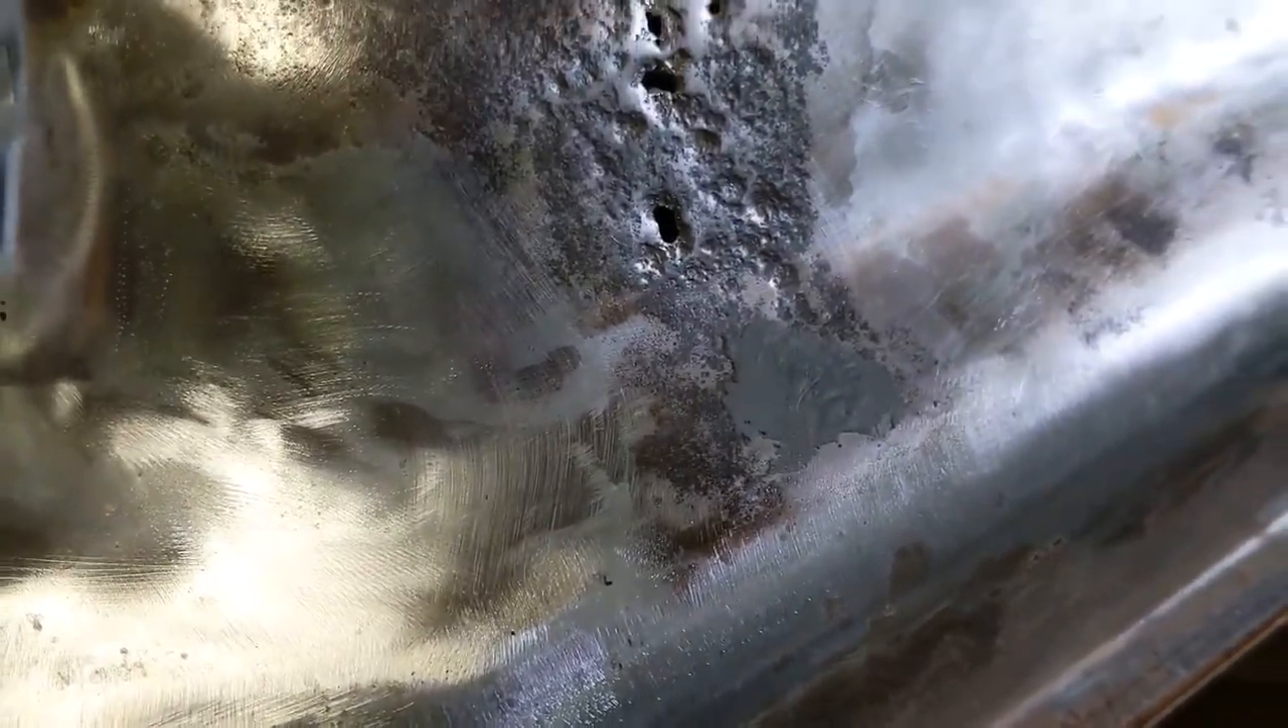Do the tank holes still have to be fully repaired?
Yes.